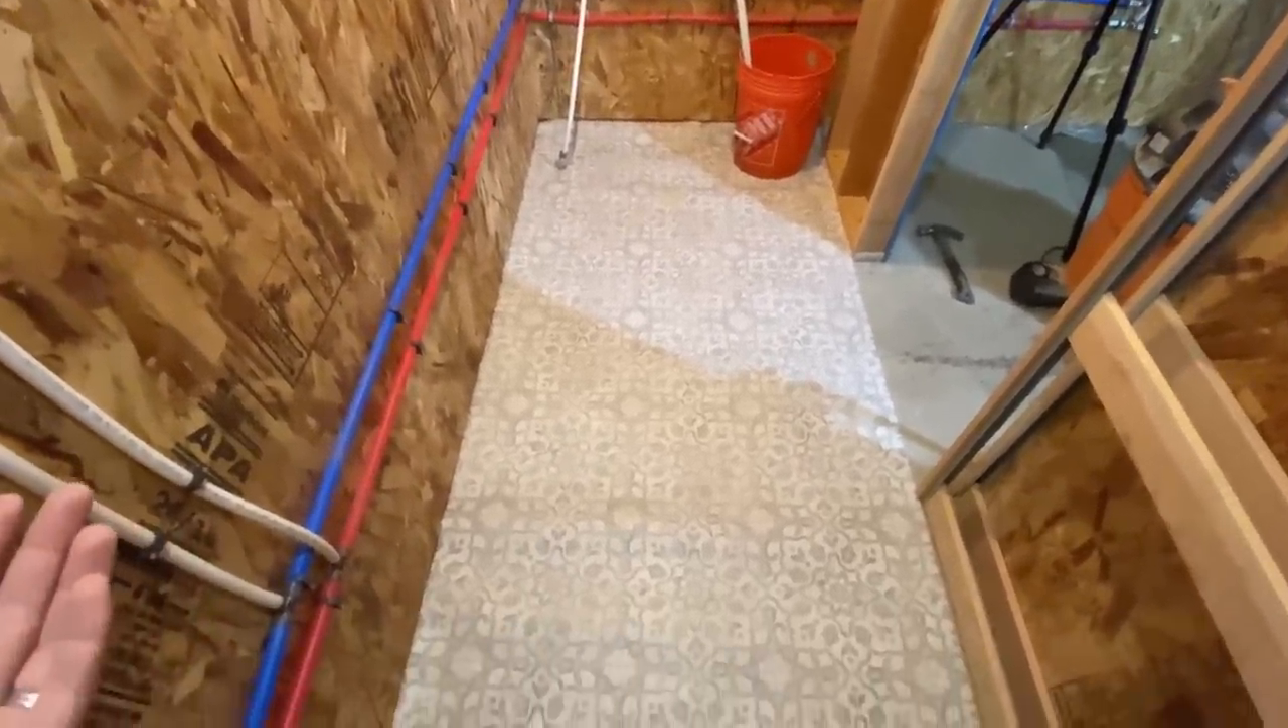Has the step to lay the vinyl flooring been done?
Yes.